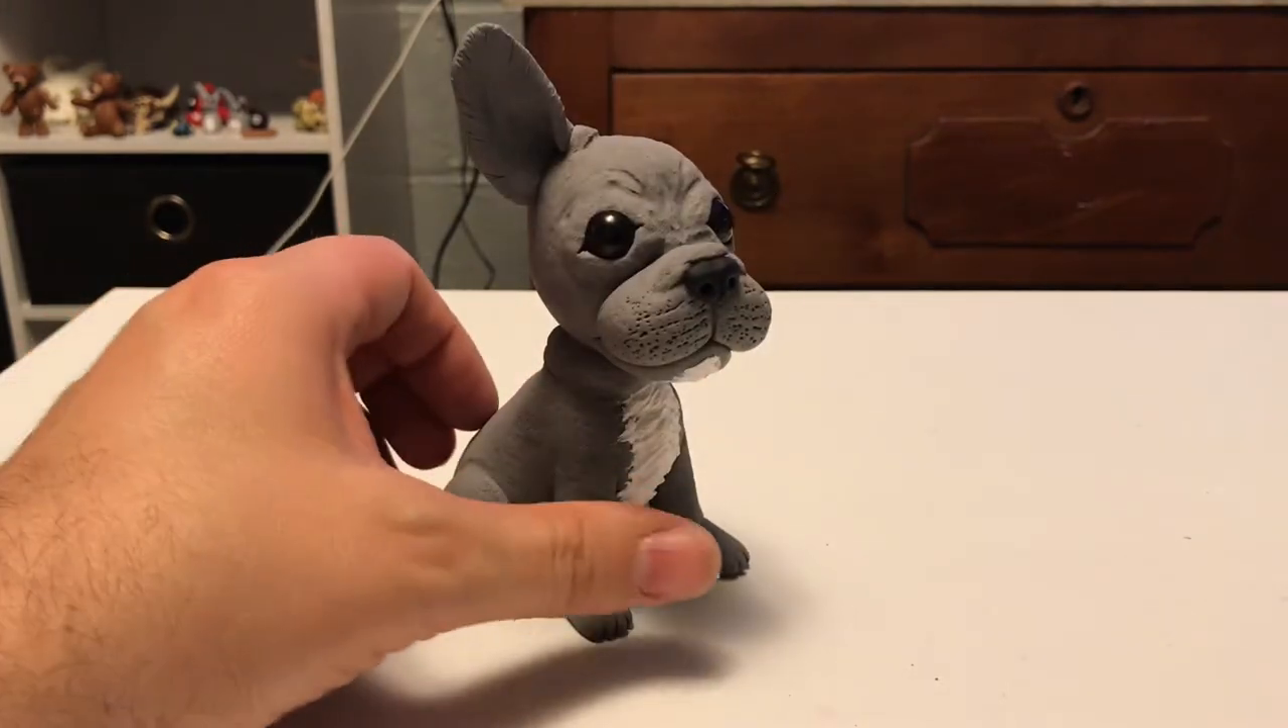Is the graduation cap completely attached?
No.